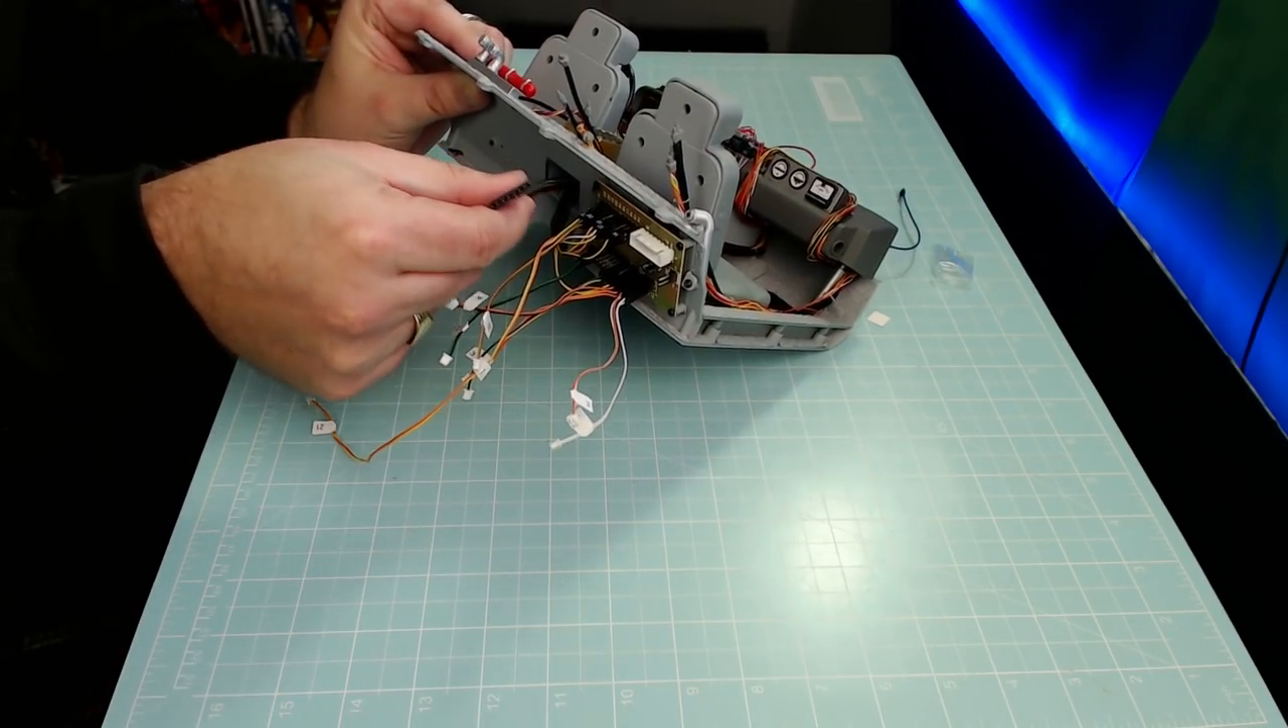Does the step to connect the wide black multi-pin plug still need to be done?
Yes.